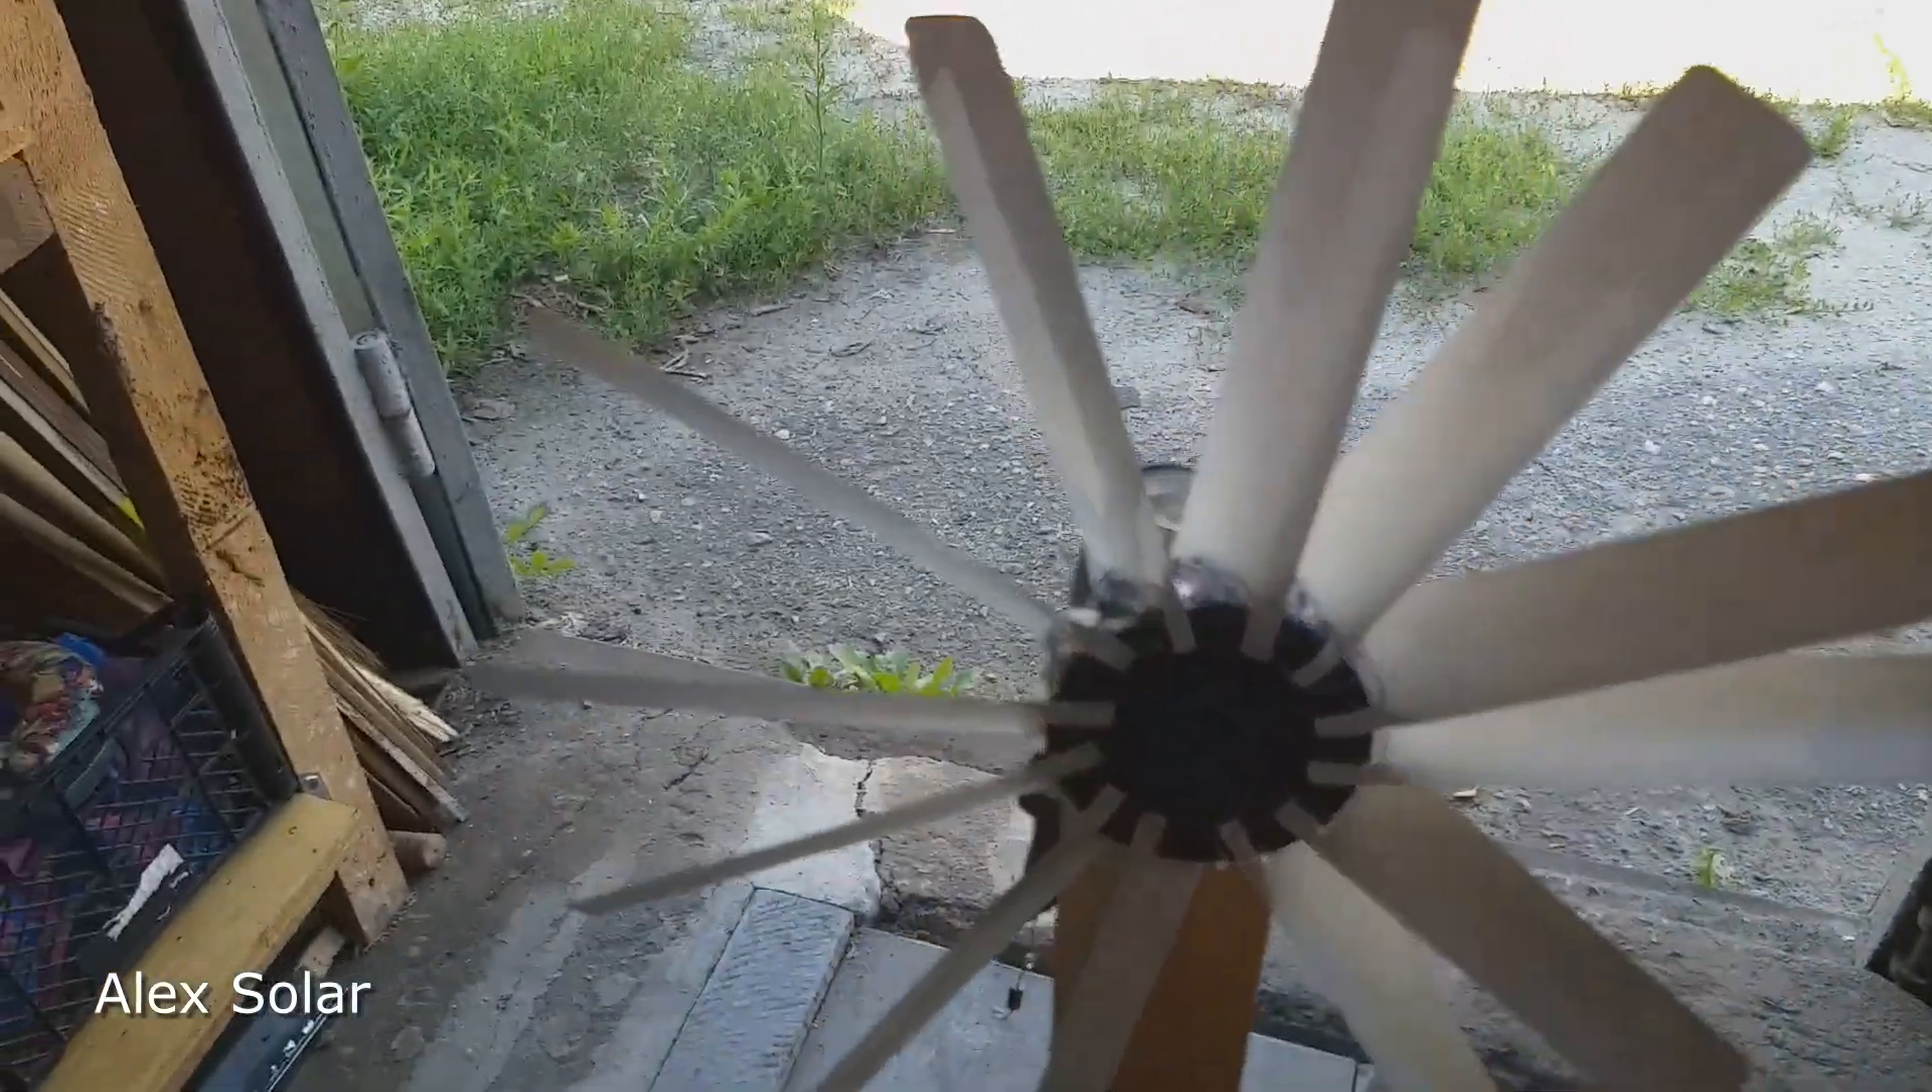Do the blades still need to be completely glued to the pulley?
No.